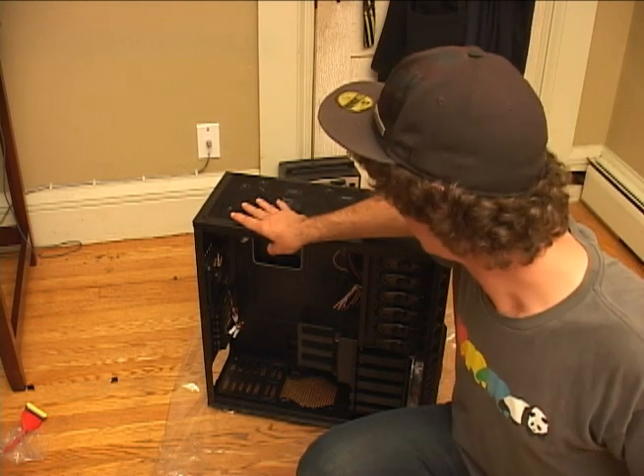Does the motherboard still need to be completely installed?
Yes.